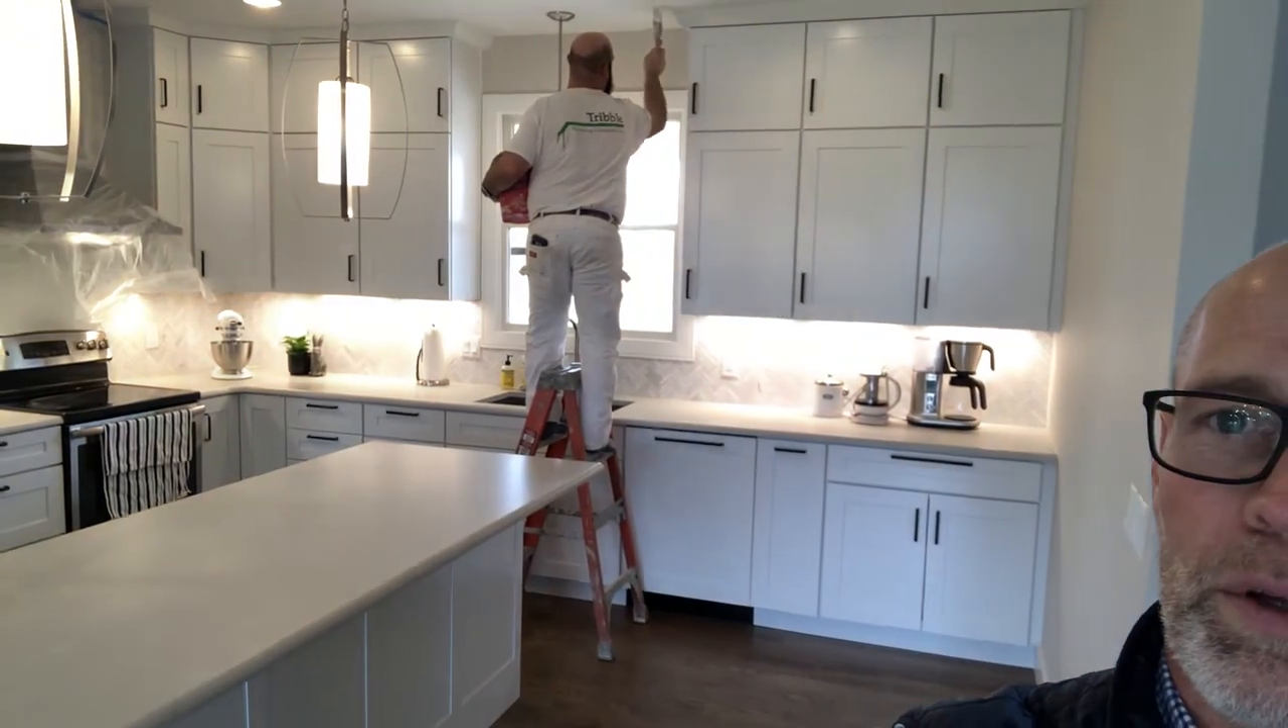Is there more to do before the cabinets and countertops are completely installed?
No.